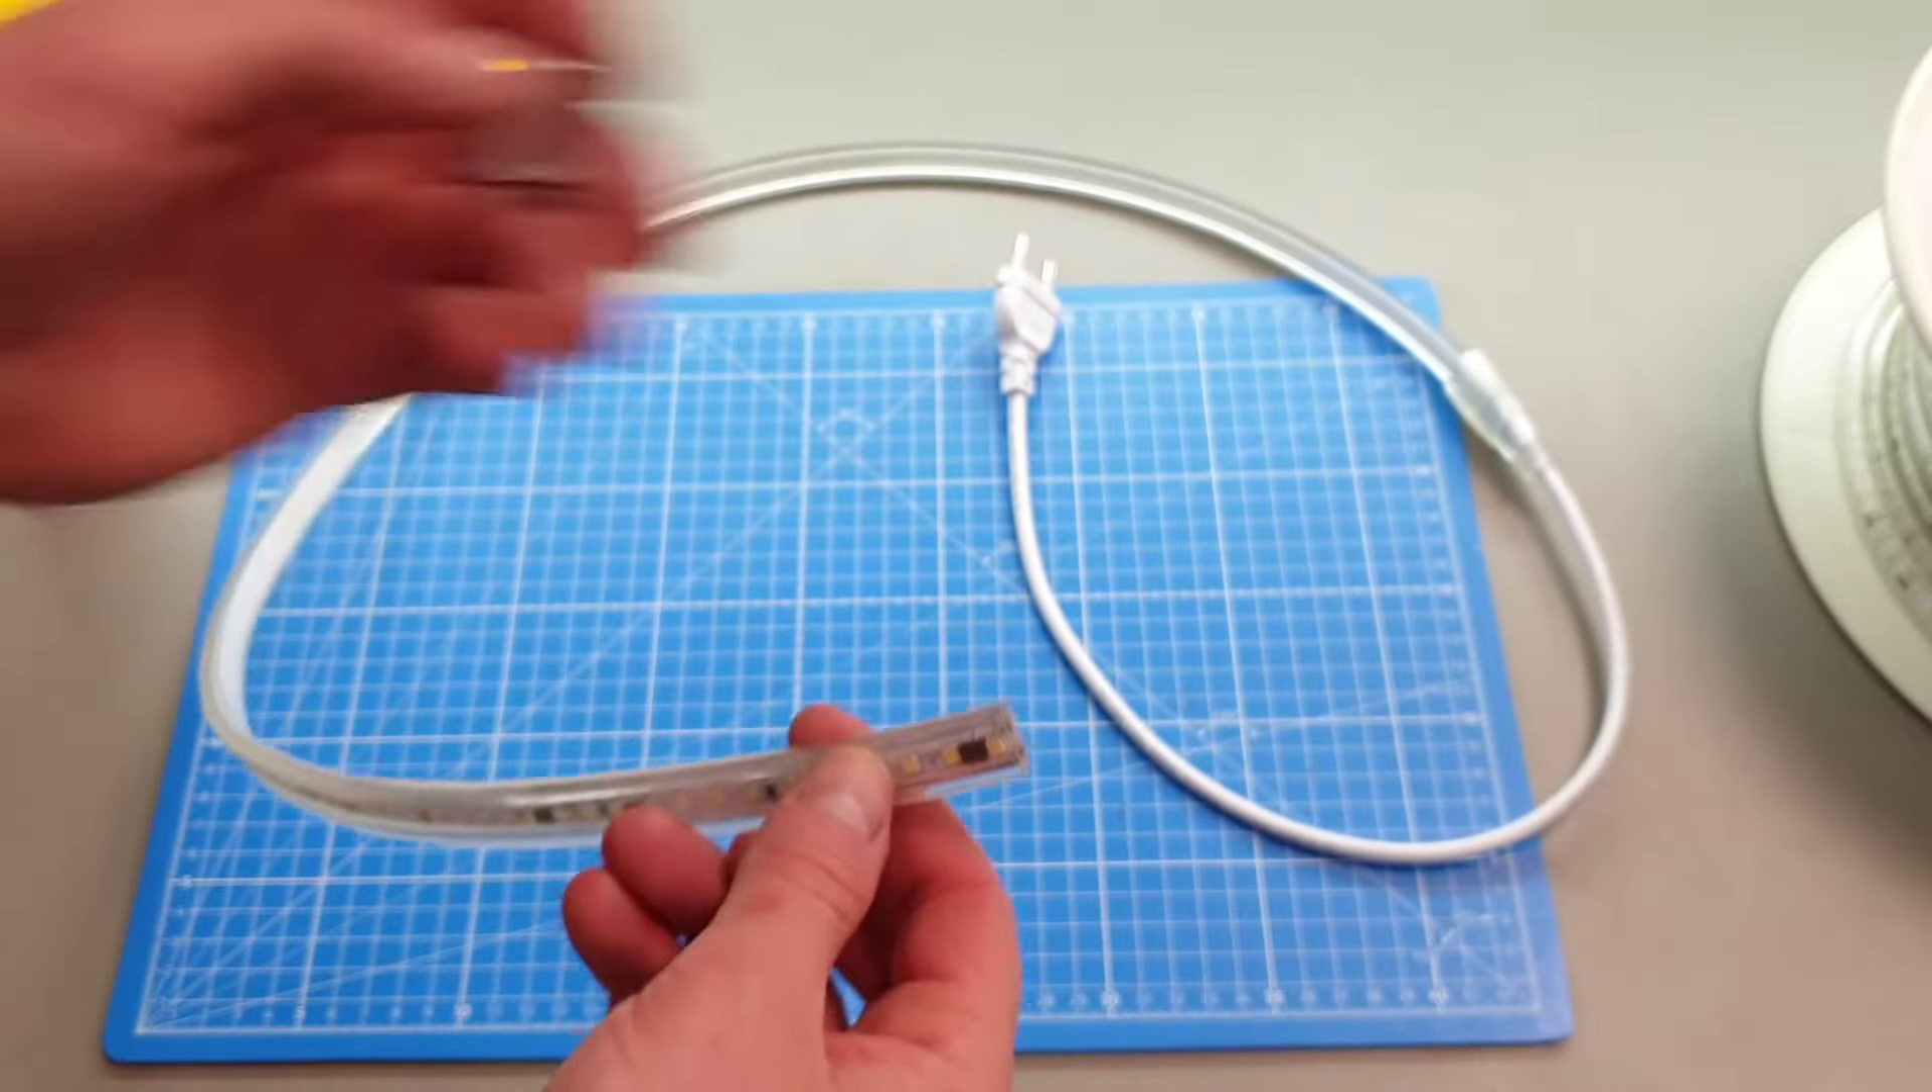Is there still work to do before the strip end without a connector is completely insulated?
Yes.